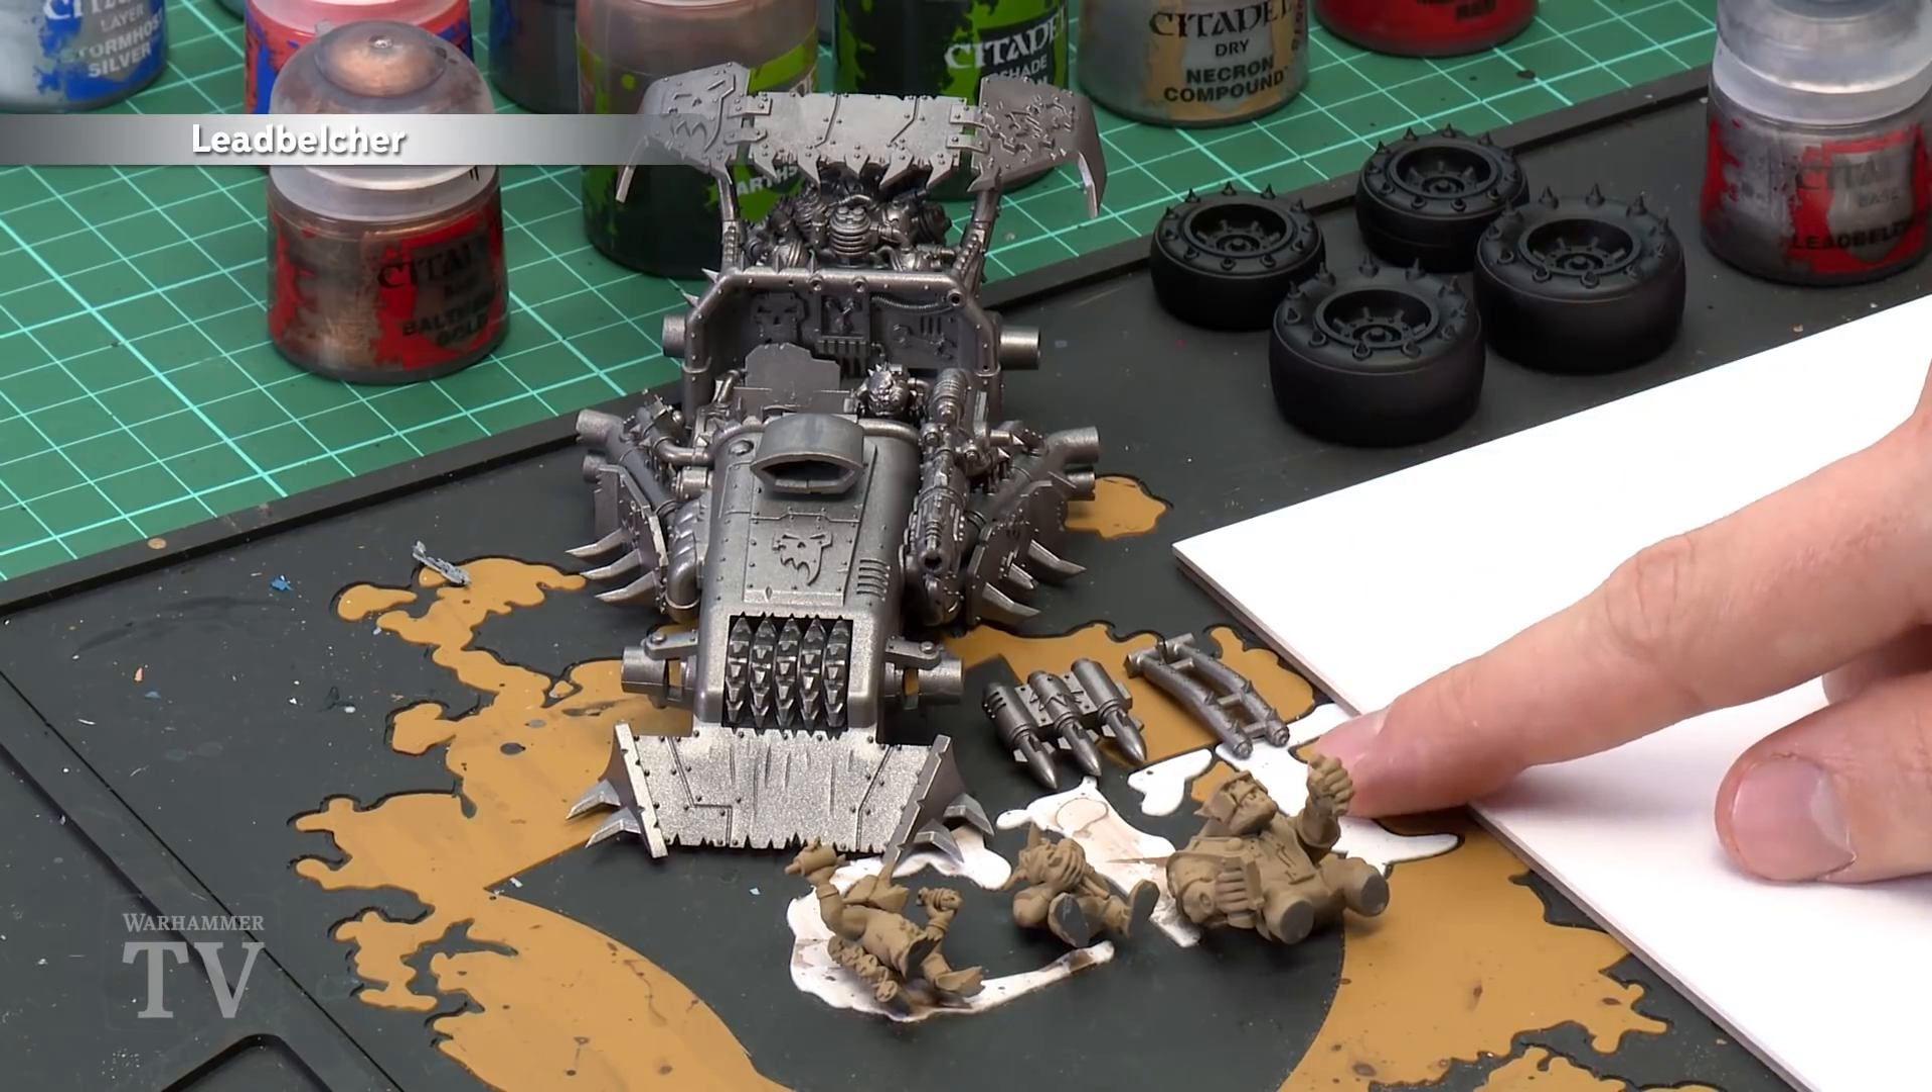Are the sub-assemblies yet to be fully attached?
Yes.